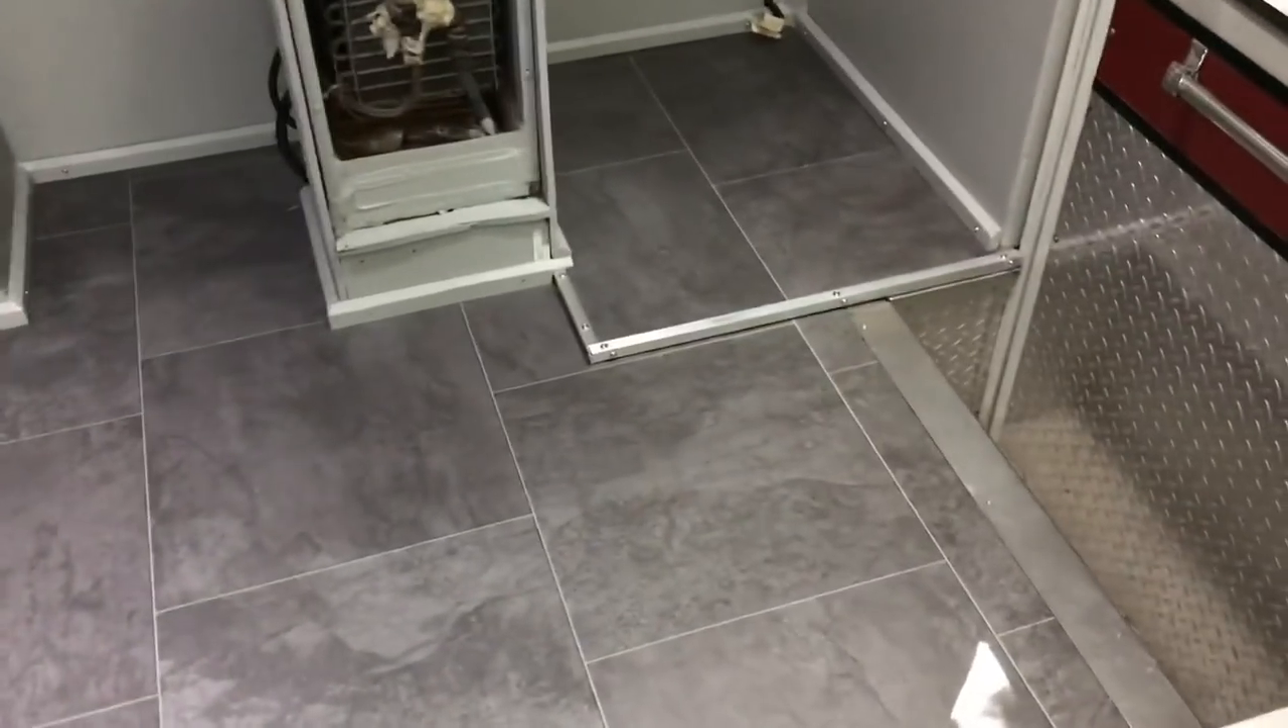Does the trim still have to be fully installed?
No.